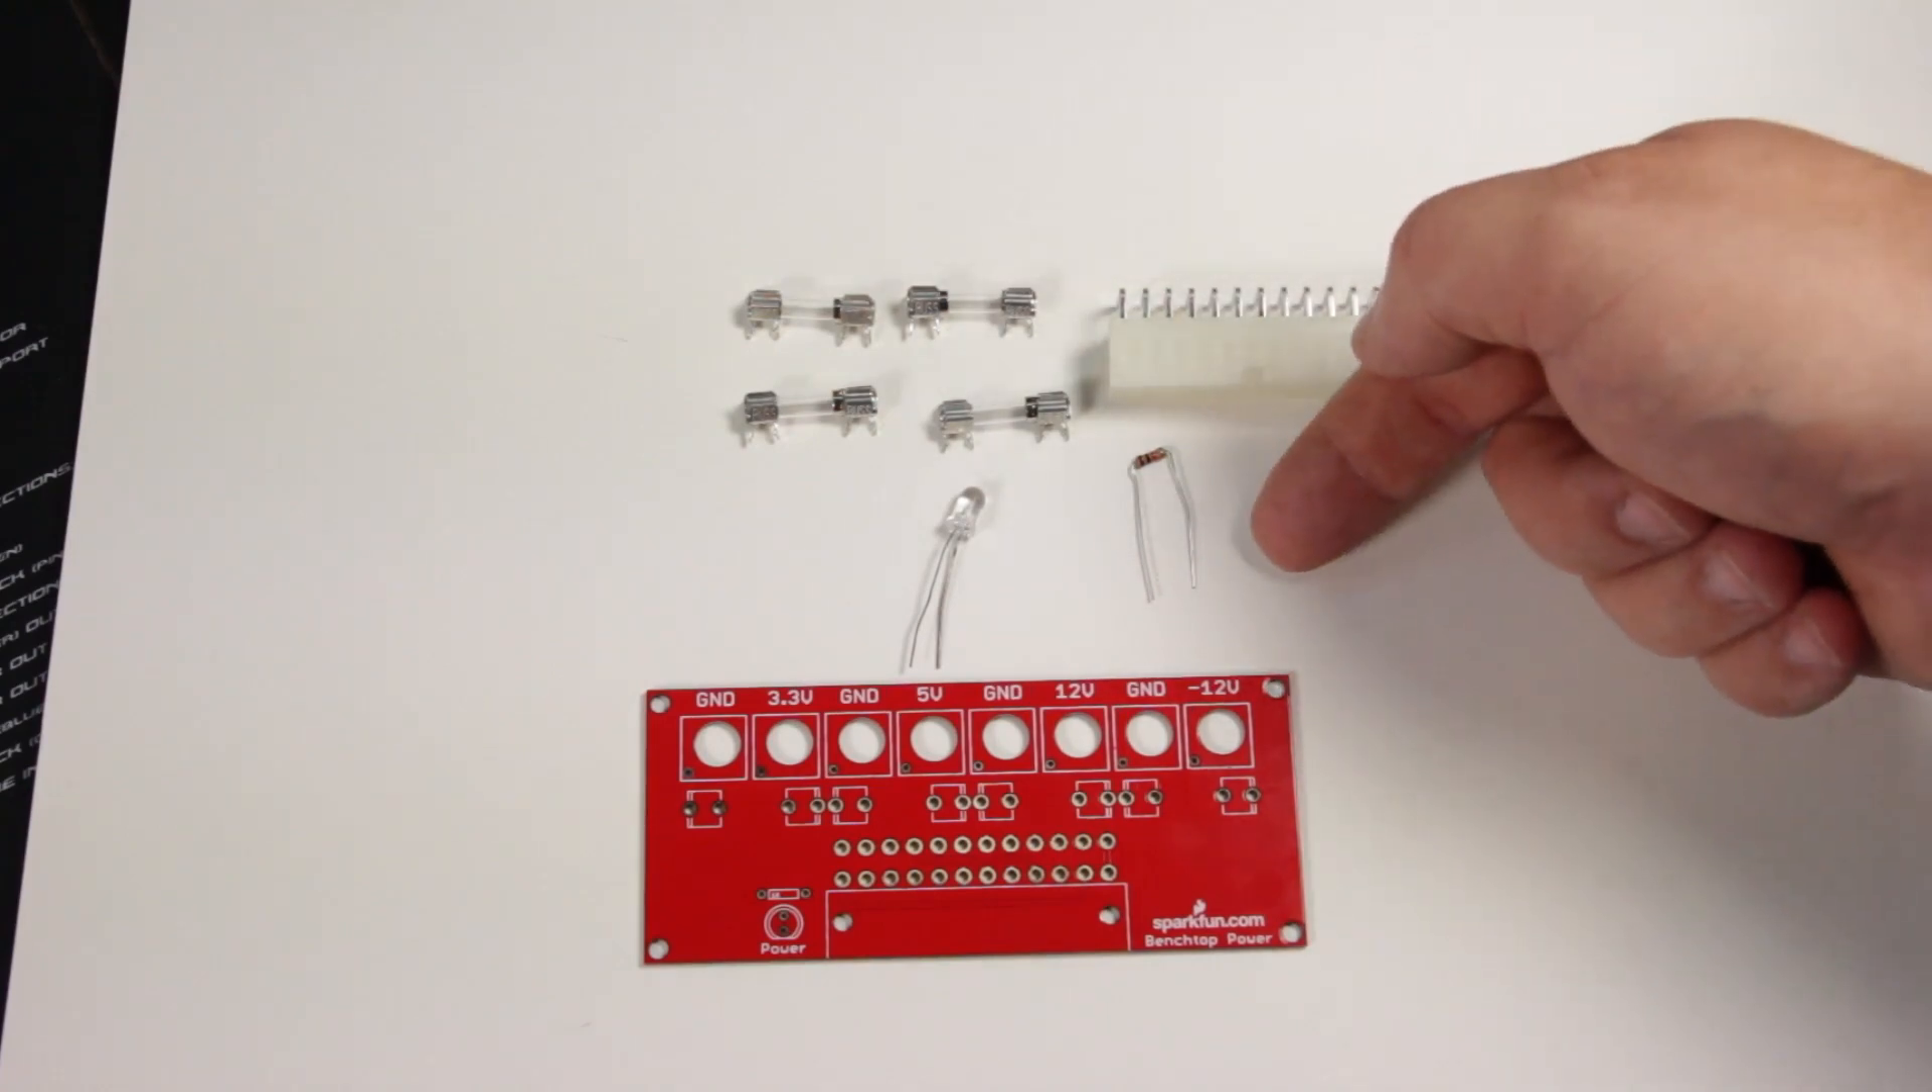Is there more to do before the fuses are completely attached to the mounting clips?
No.